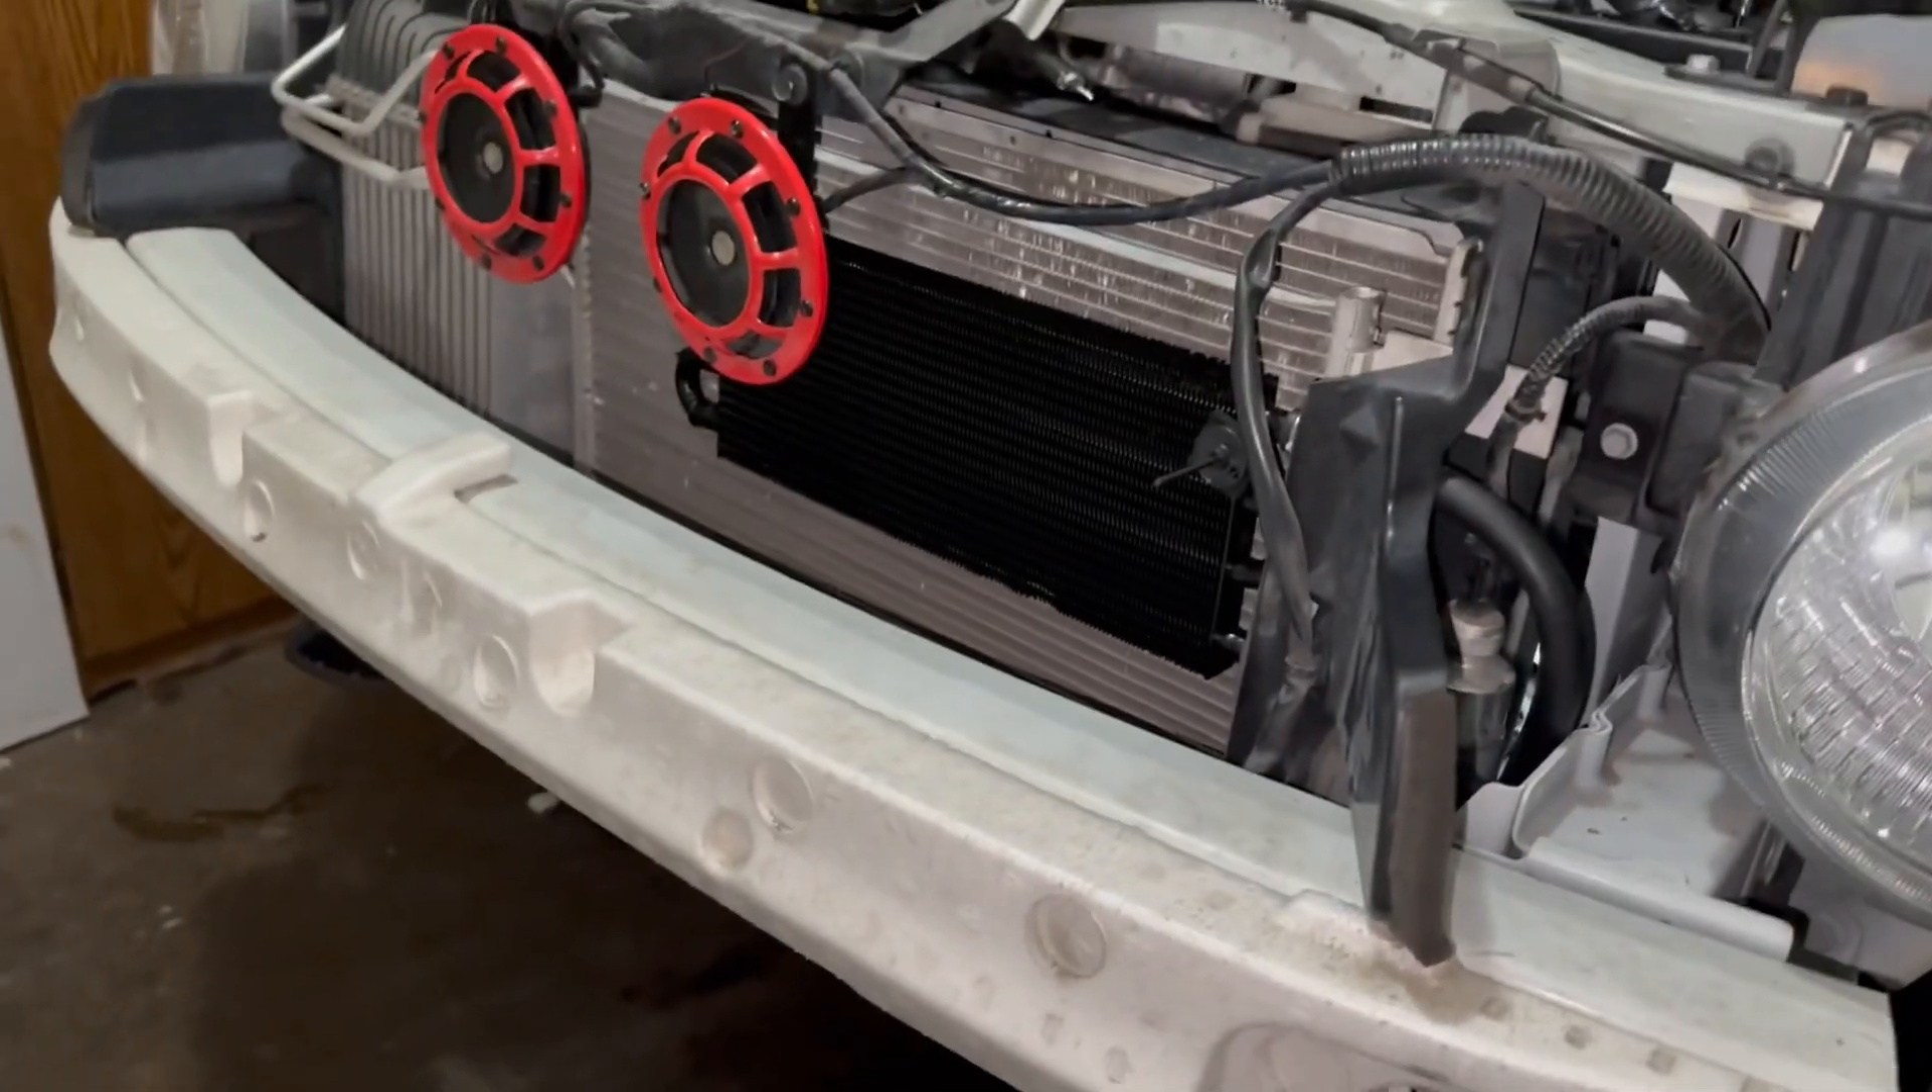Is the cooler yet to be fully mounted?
No.